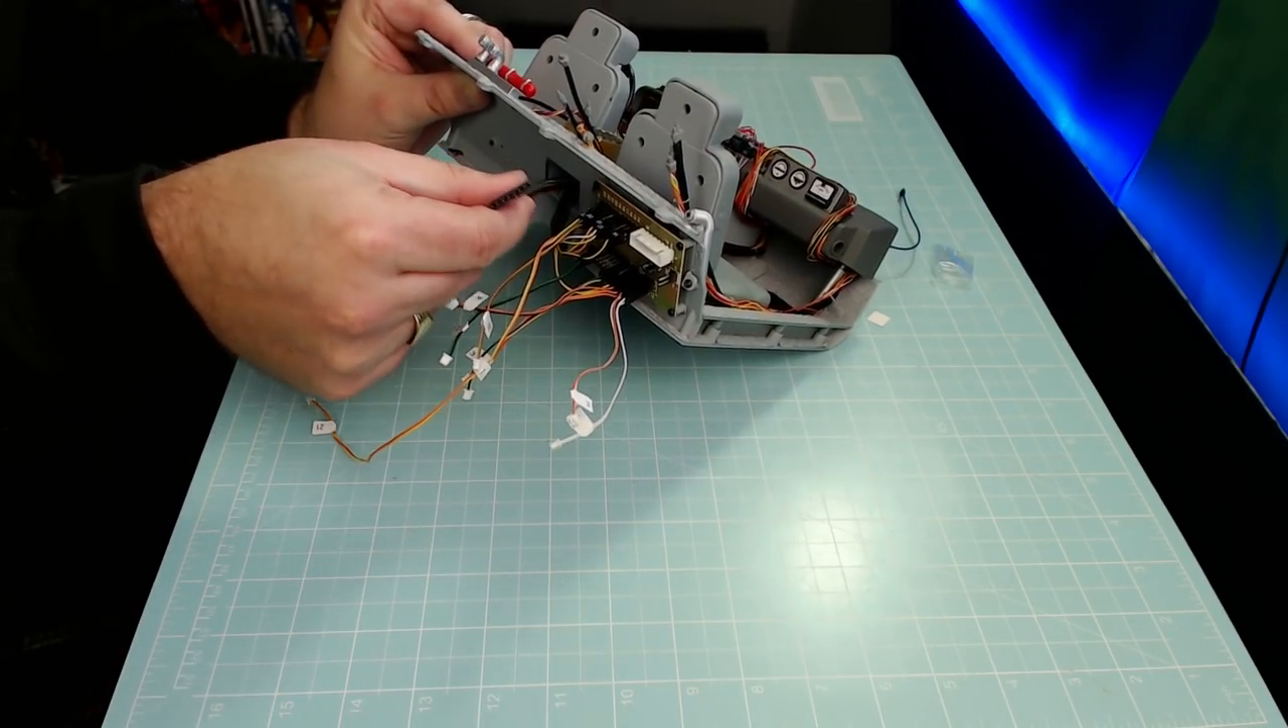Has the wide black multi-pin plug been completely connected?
No.